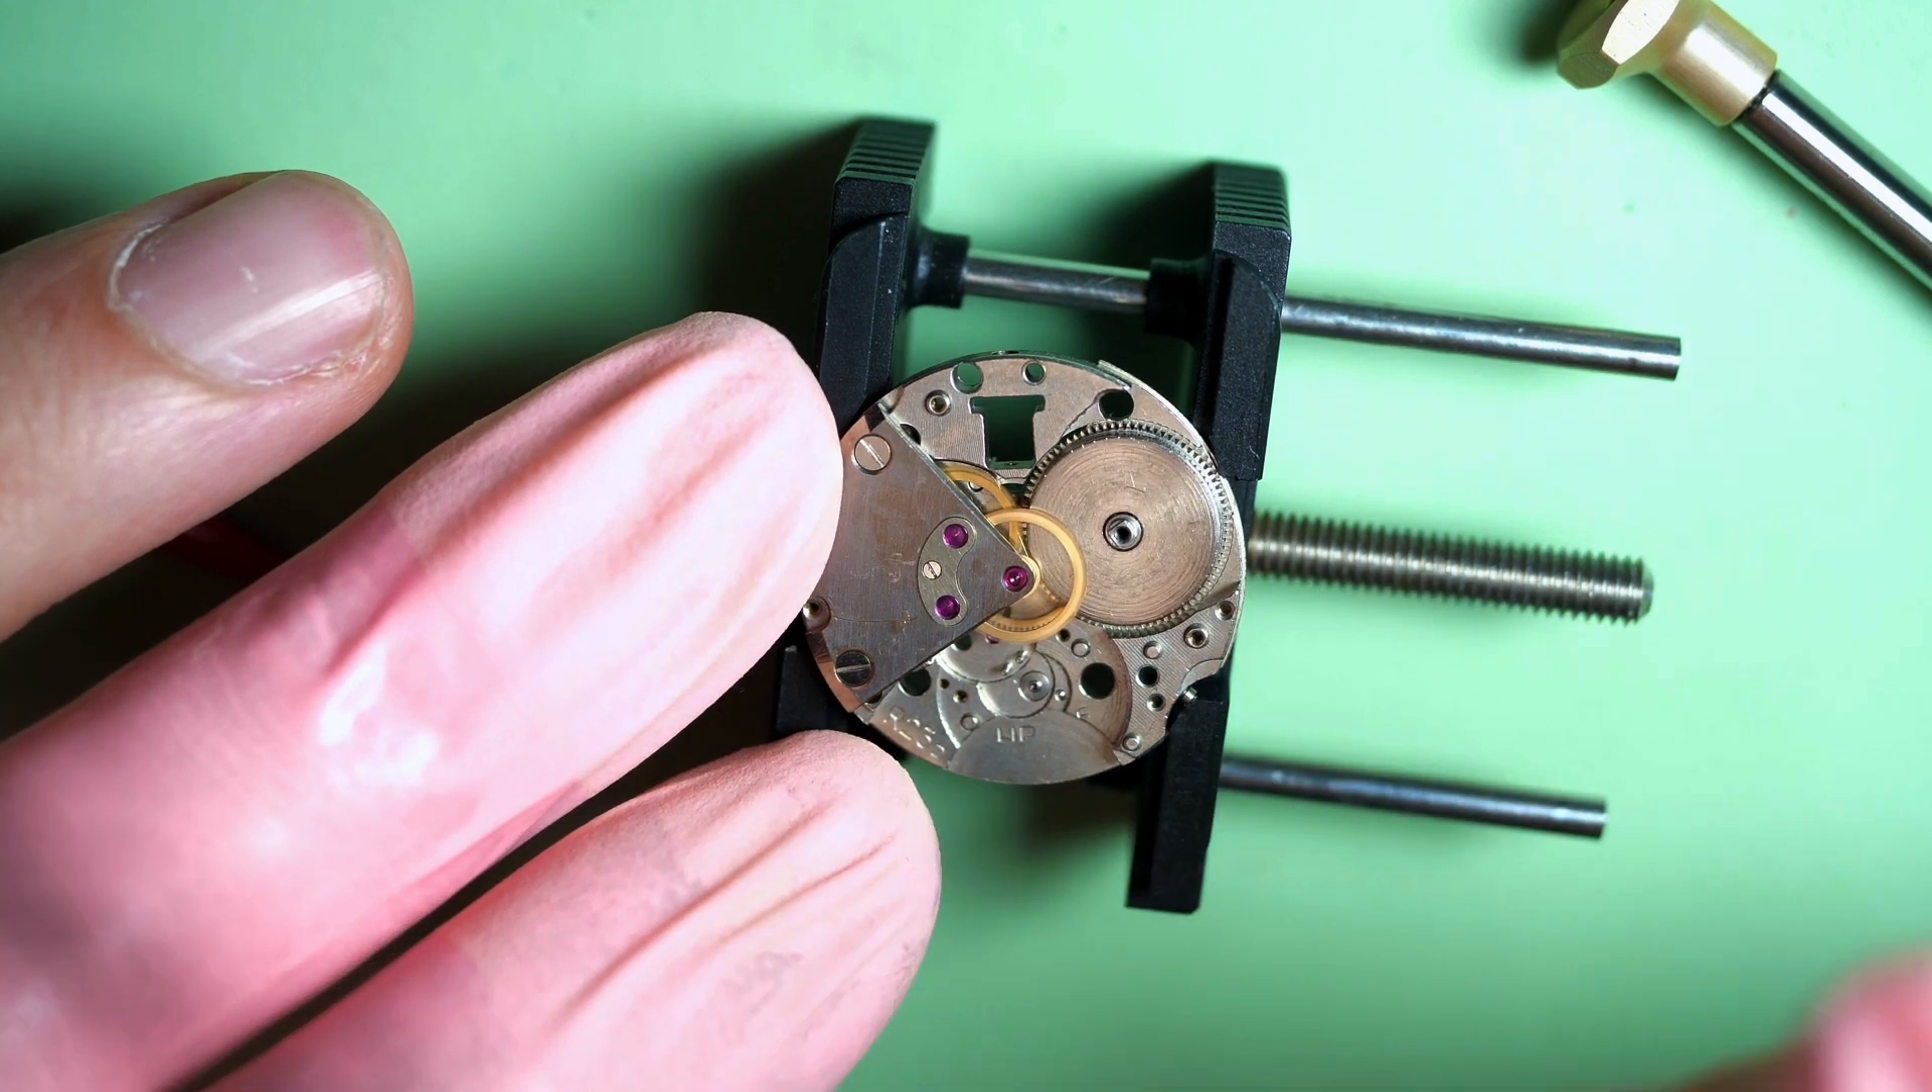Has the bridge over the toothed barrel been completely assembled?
No.